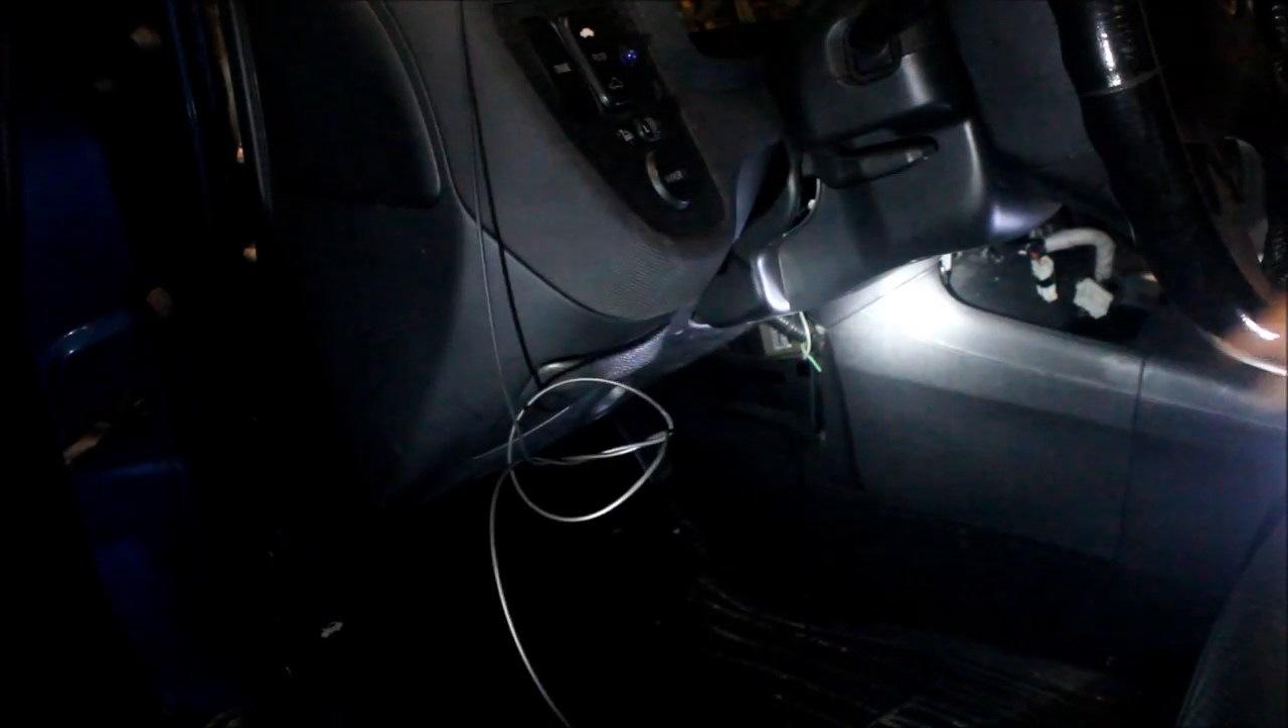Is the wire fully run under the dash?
No.